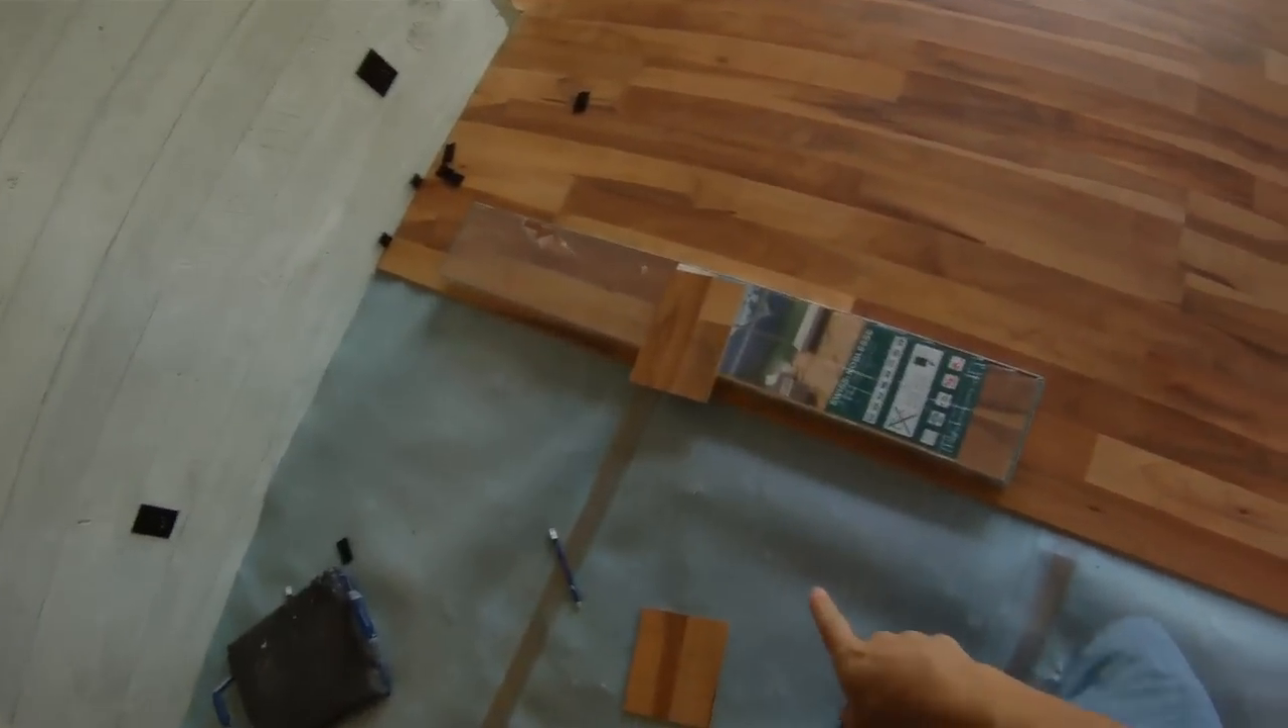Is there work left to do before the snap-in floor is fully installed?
Yes.